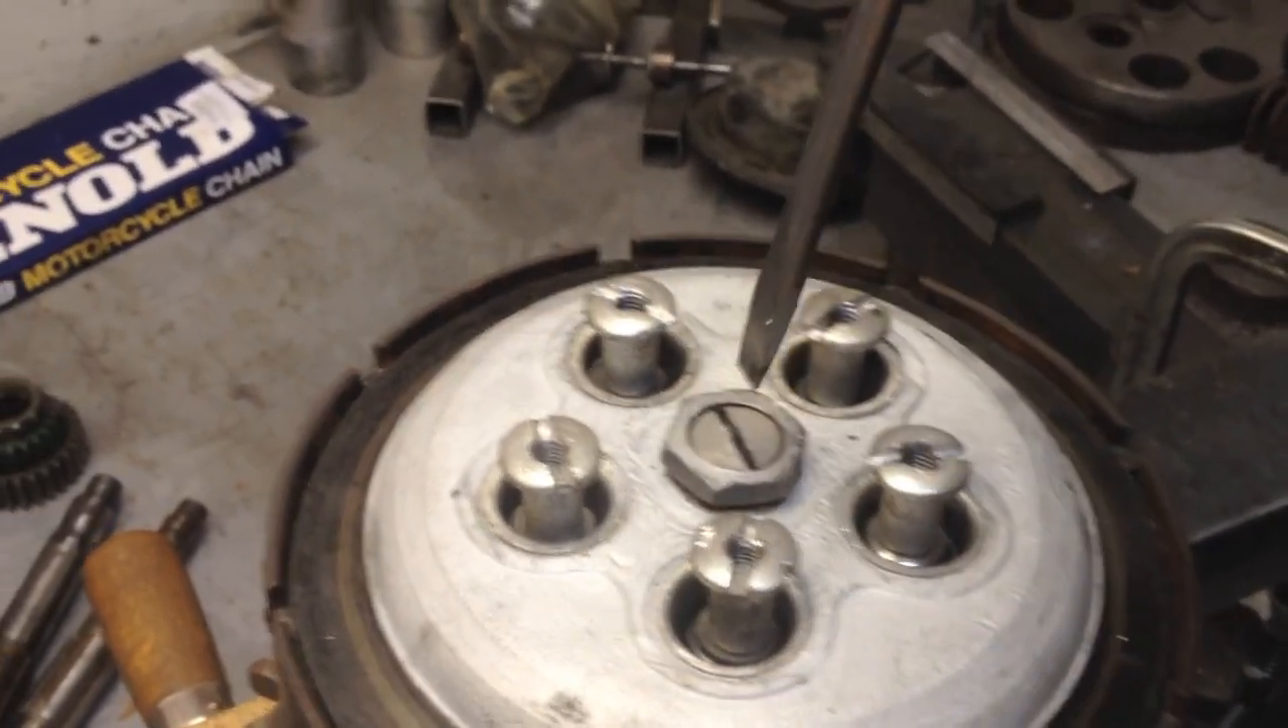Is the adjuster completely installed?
Yes.